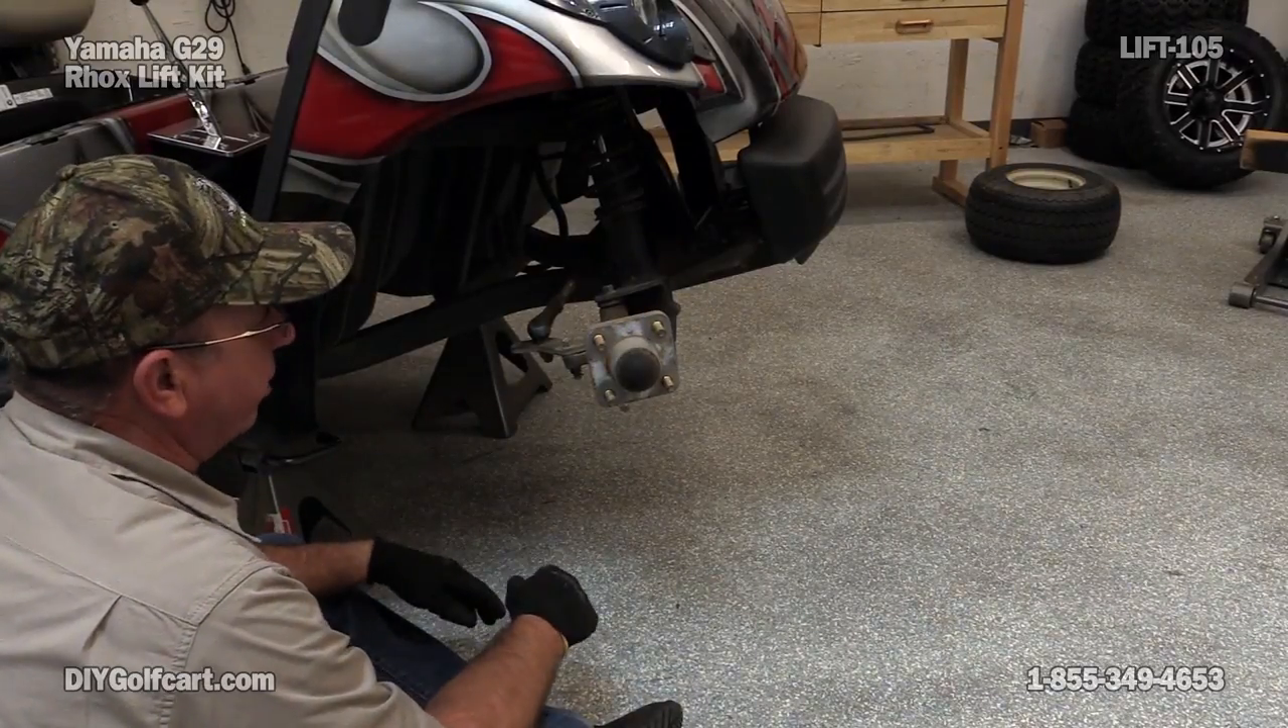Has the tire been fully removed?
Yes.